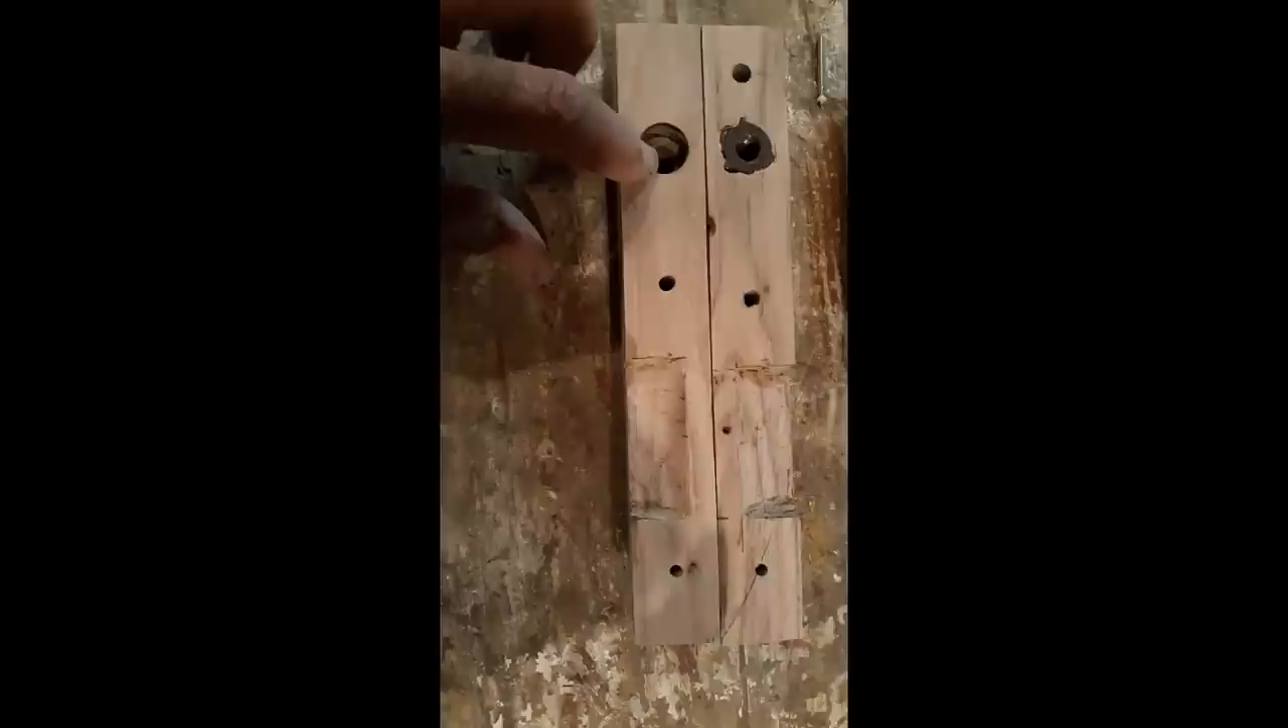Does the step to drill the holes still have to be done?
No.